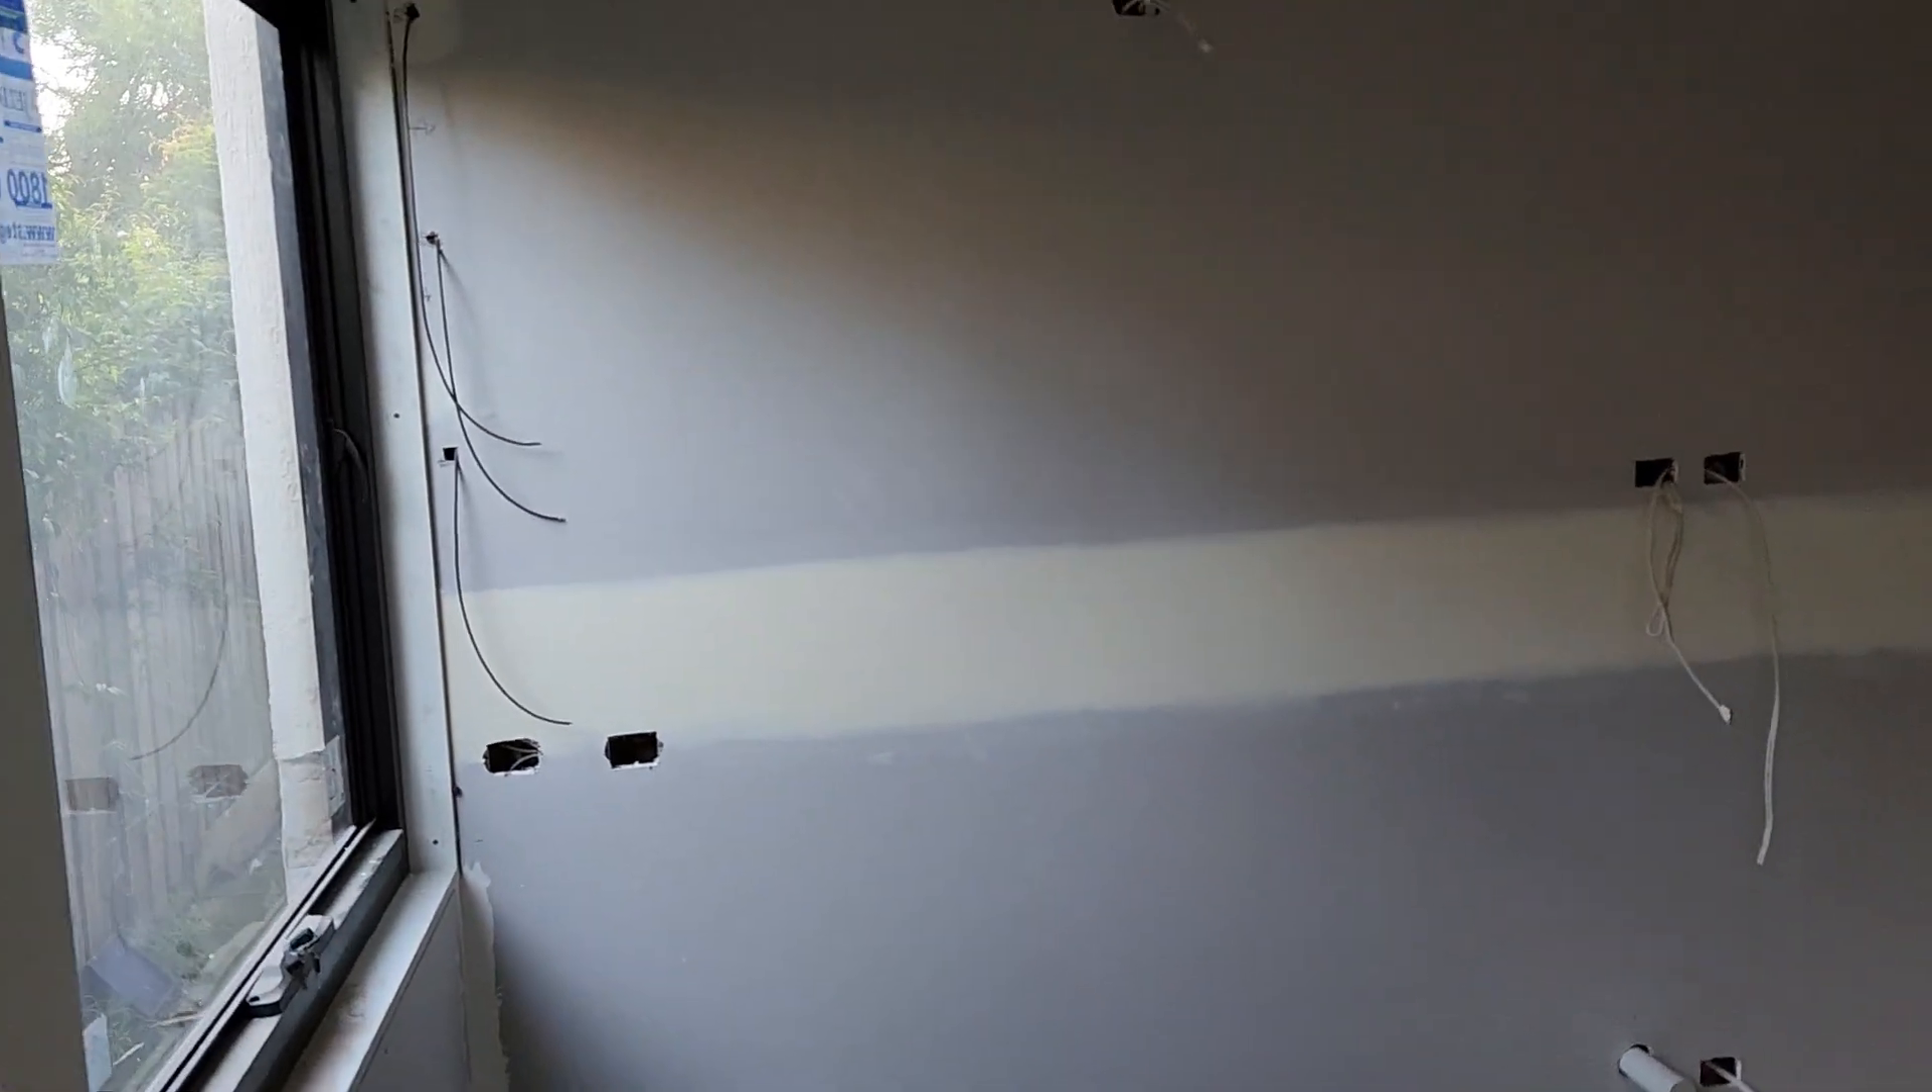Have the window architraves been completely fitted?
No.